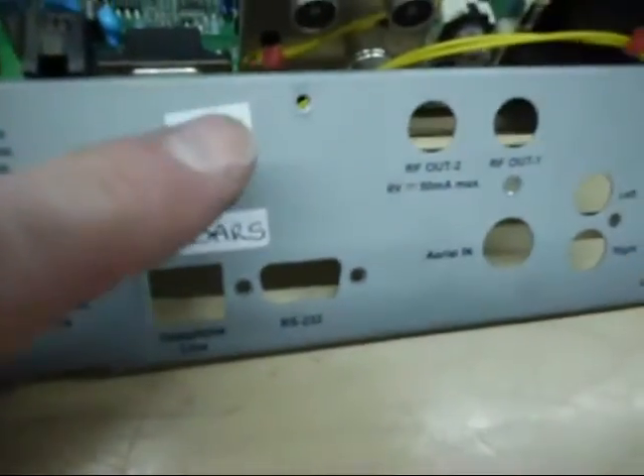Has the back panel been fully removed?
Yes.